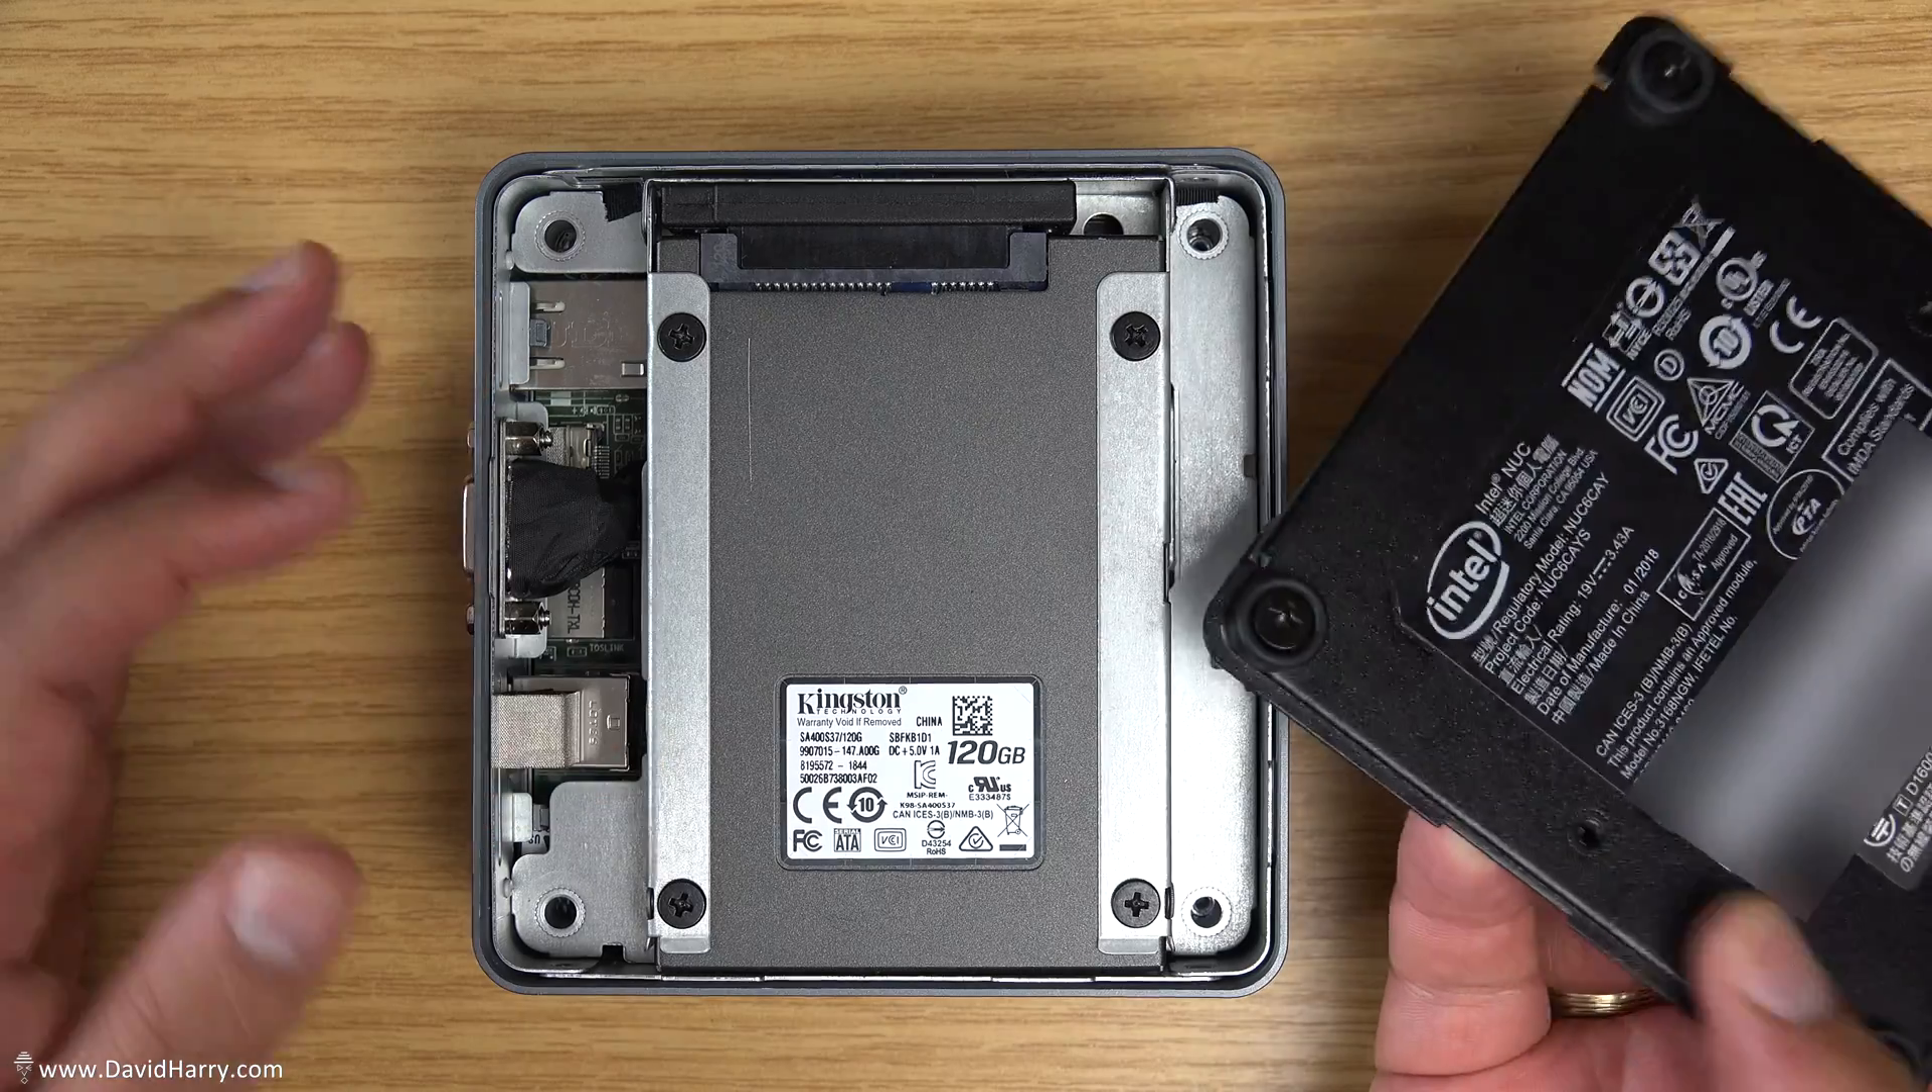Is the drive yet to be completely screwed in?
No.